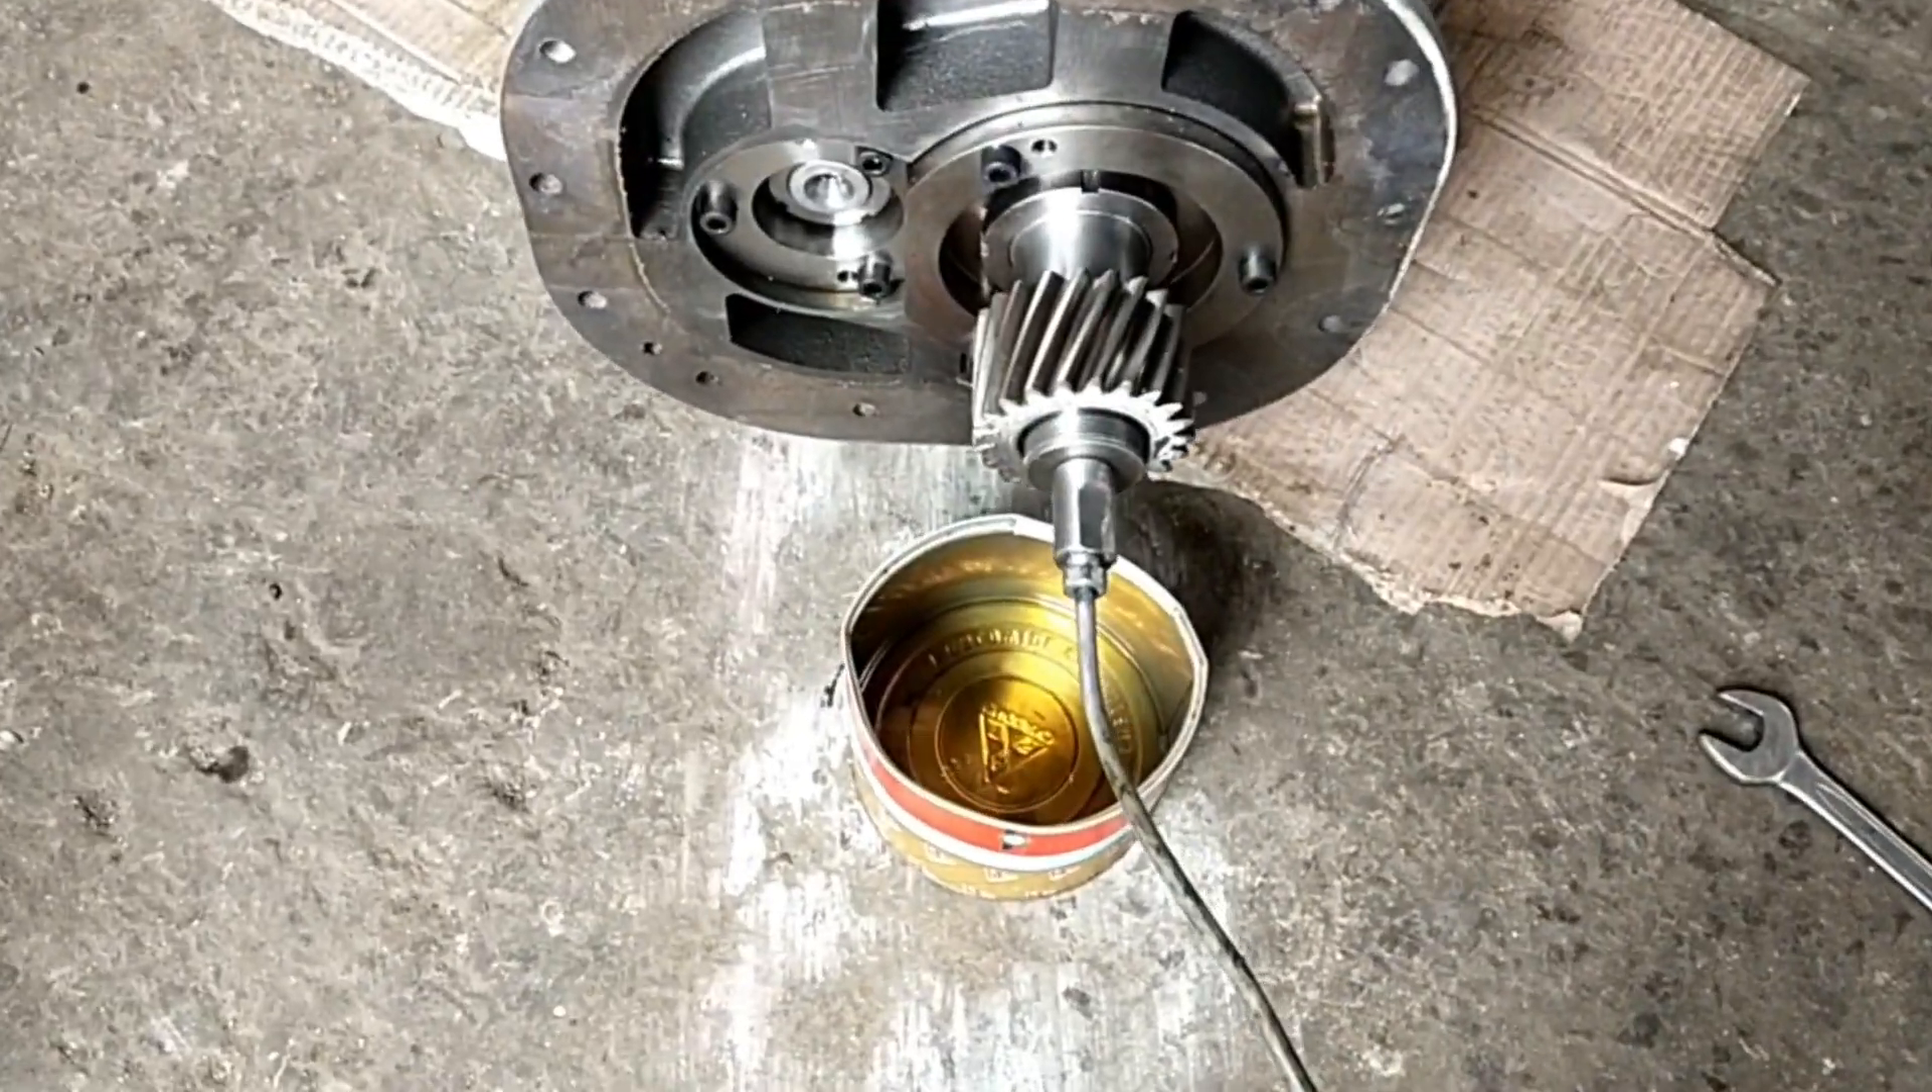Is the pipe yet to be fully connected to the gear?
No.